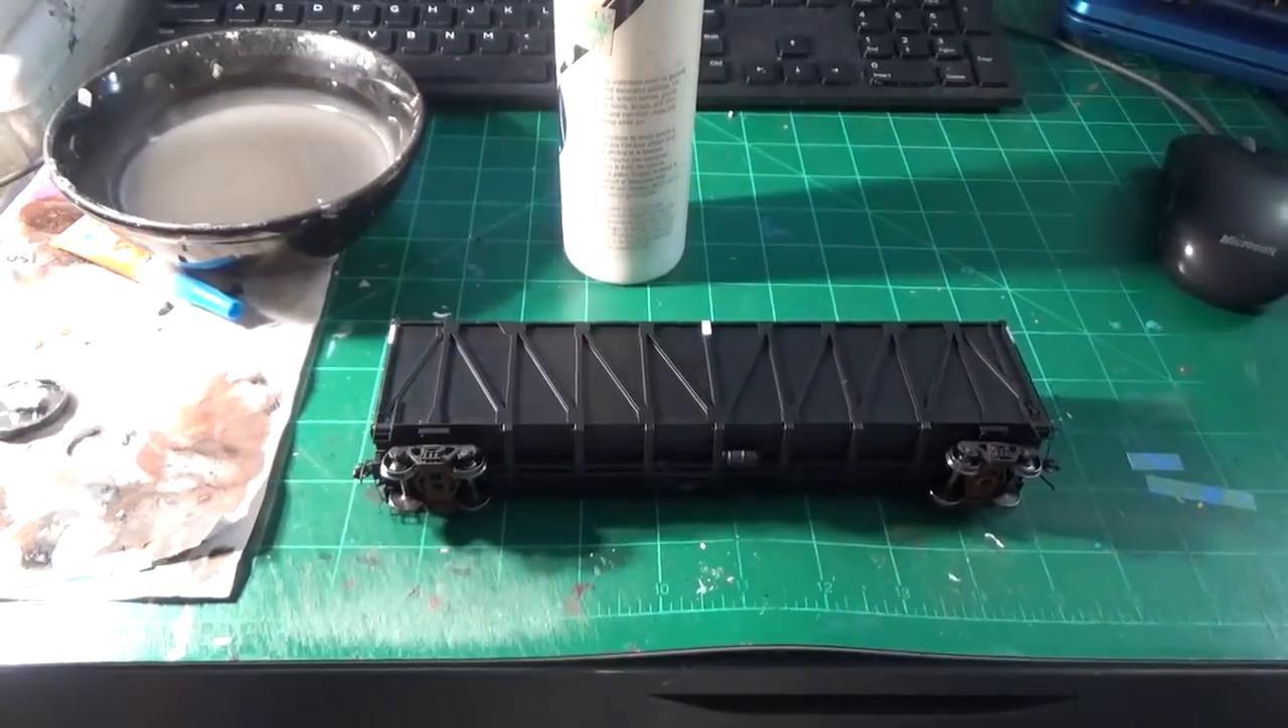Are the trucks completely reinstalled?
Yes.